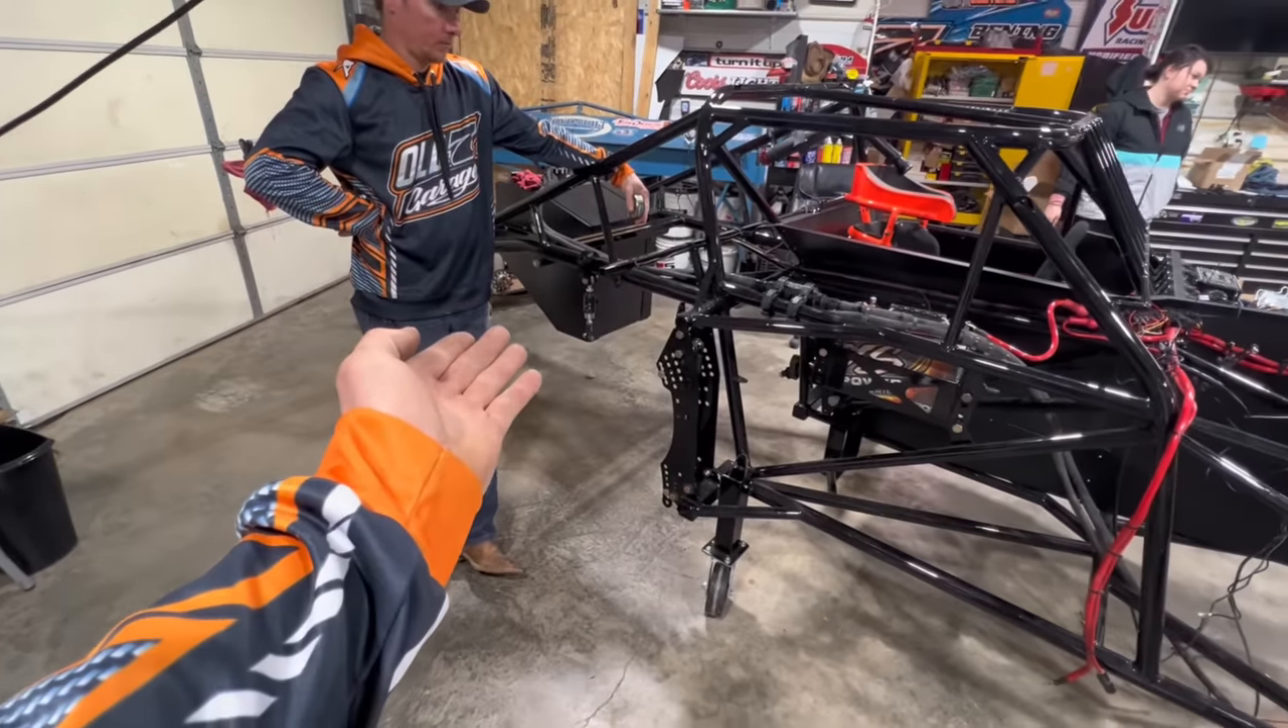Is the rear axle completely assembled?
No.